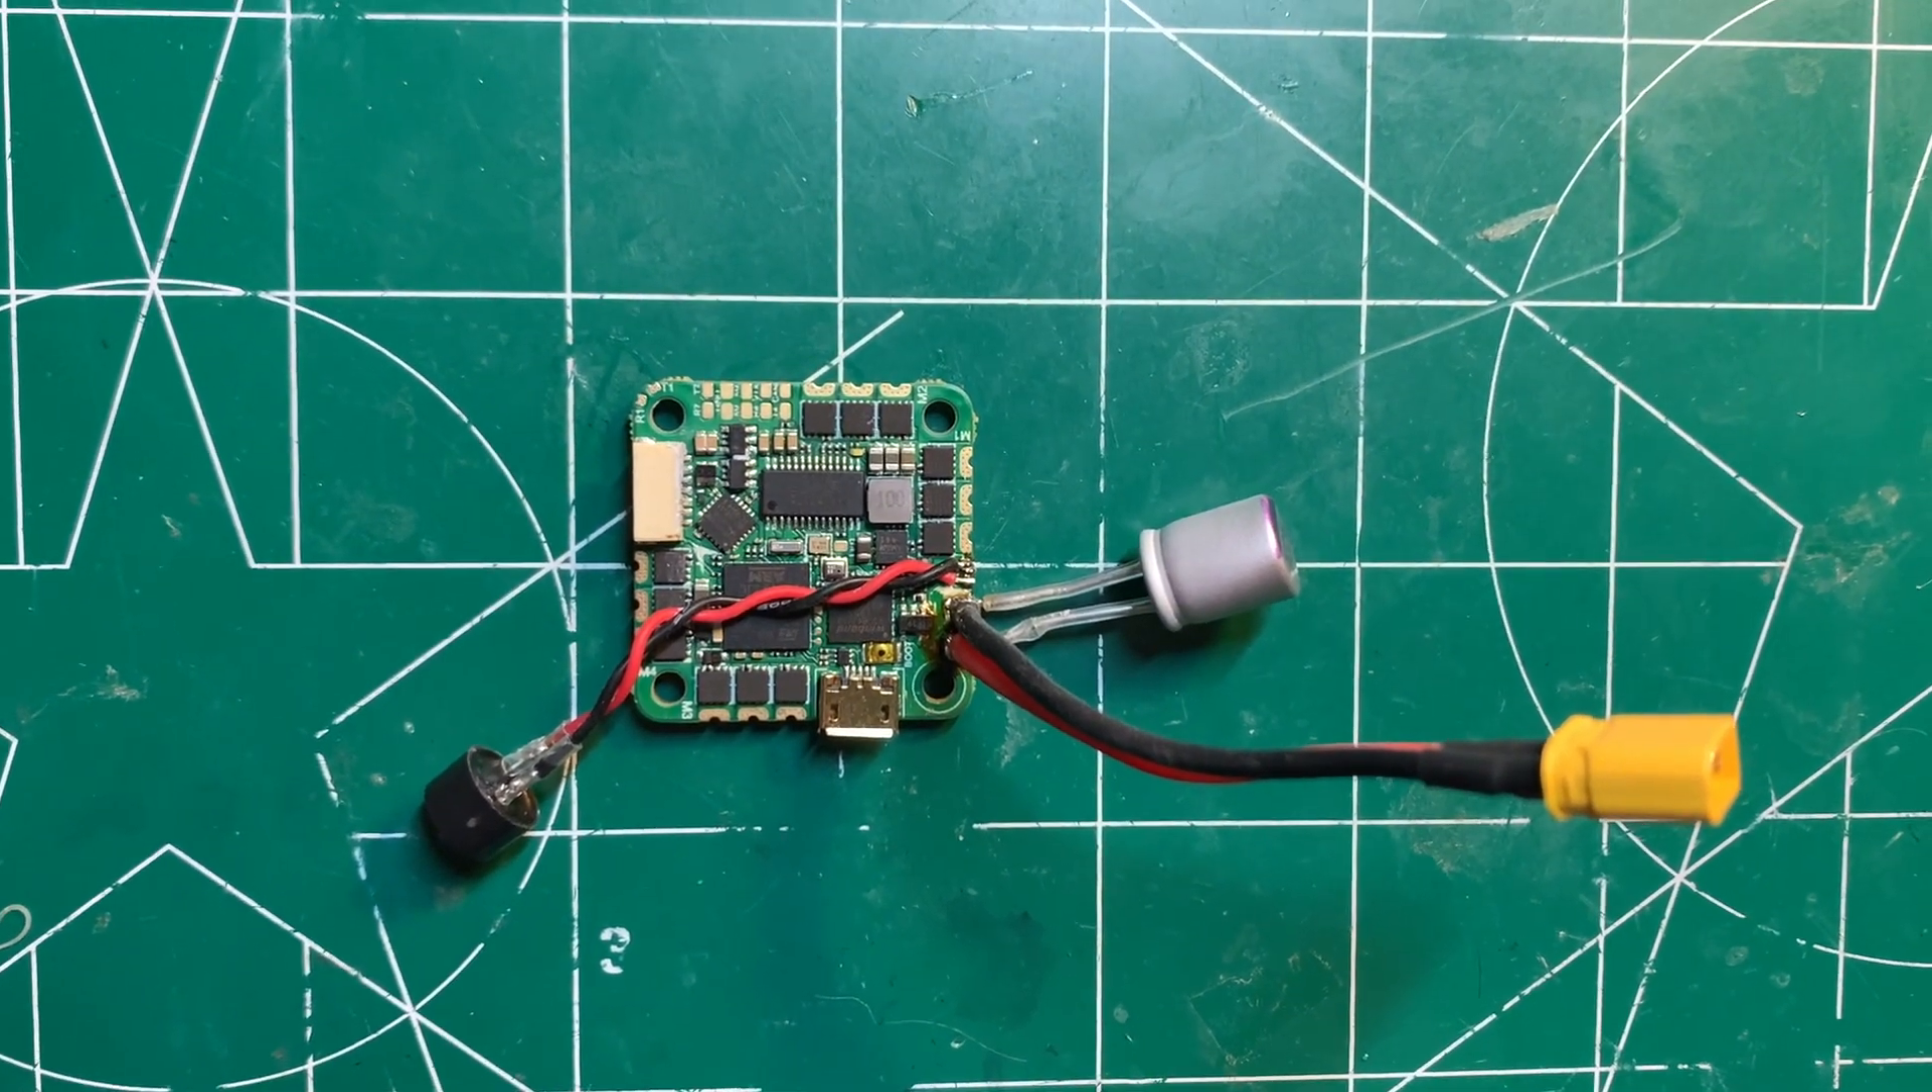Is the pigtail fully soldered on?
Yes.